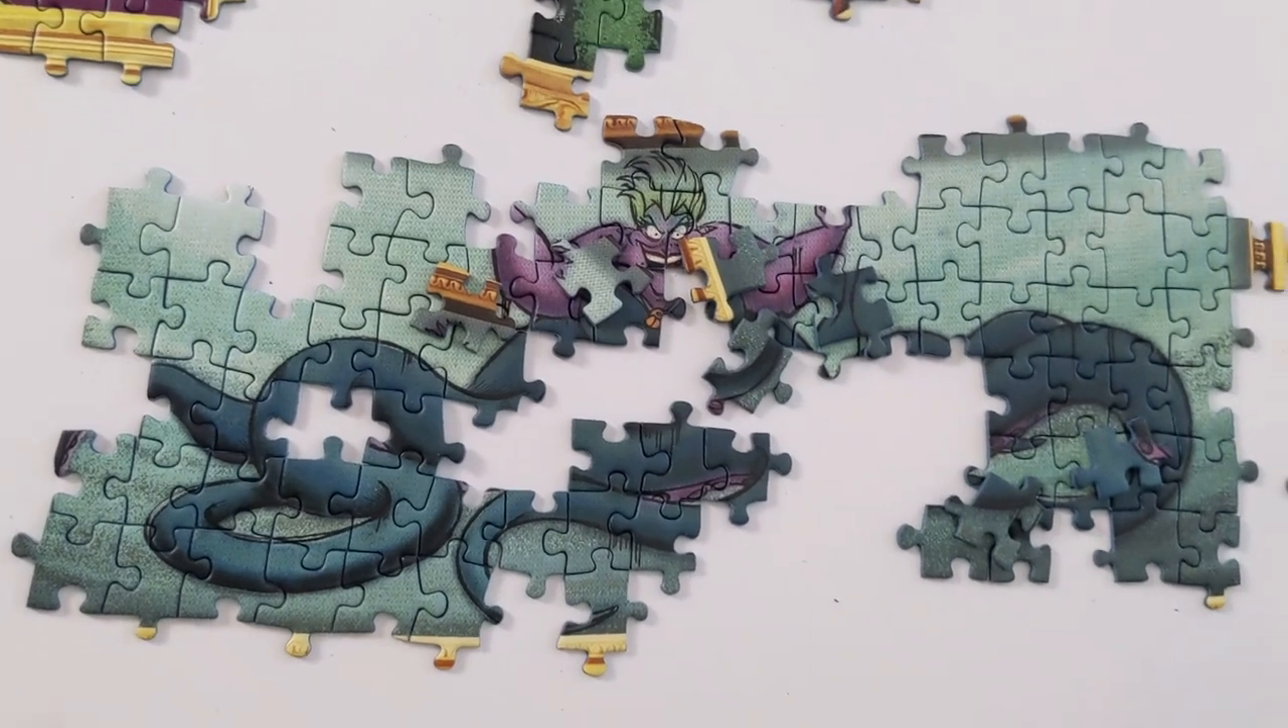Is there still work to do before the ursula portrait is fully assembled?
Yes.